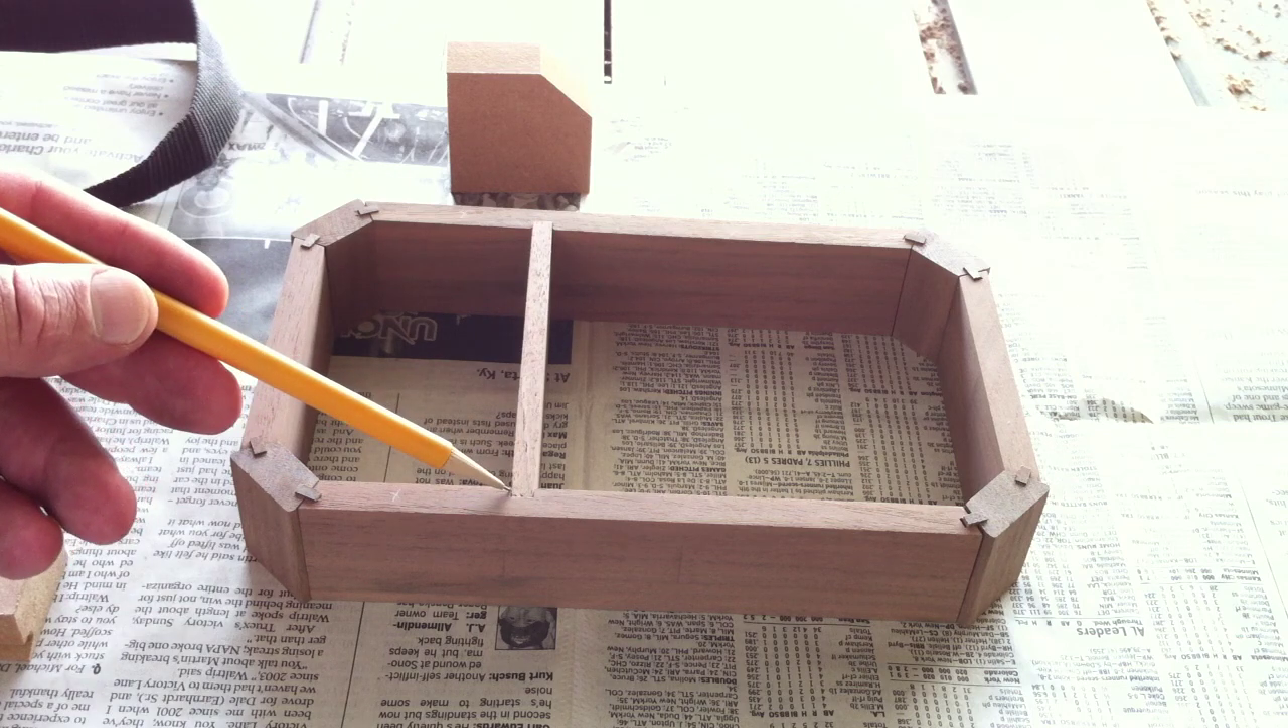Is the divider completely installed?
Yes.